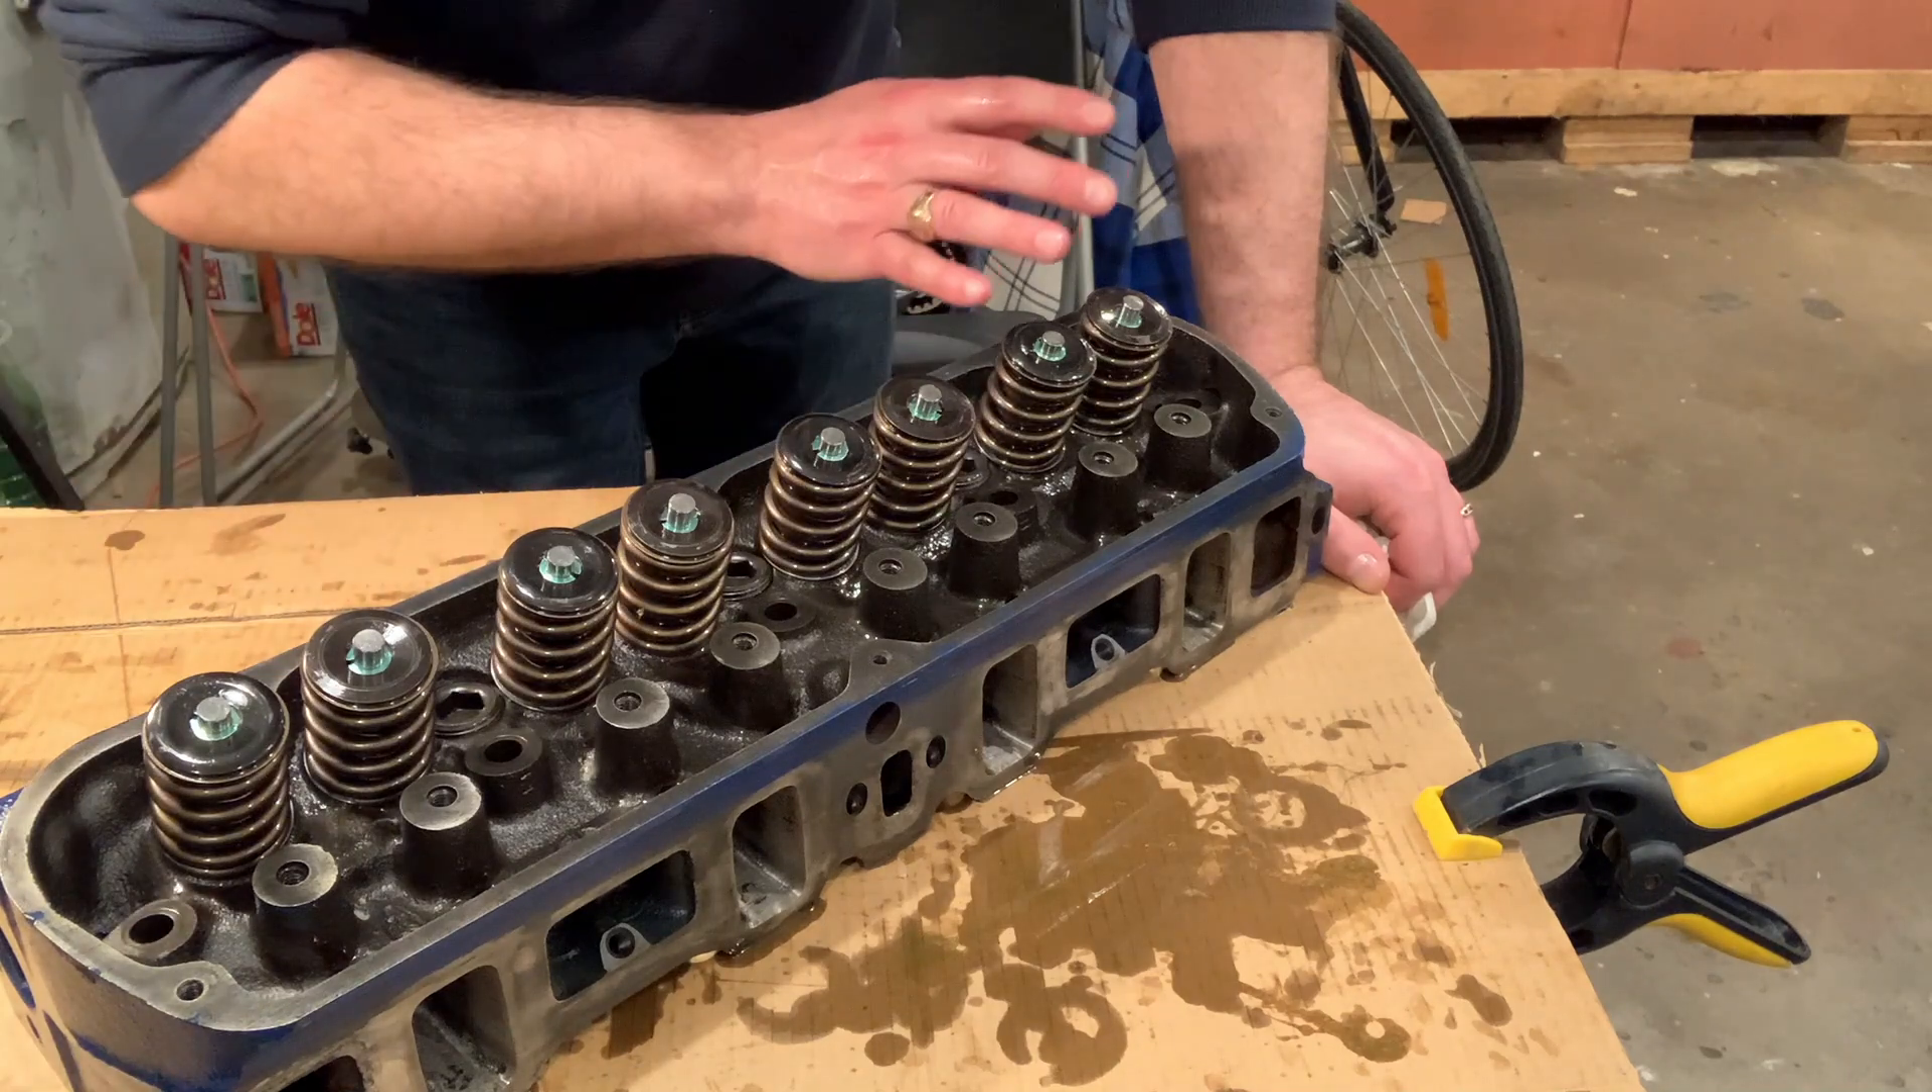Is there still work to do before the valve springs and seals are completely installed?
No.